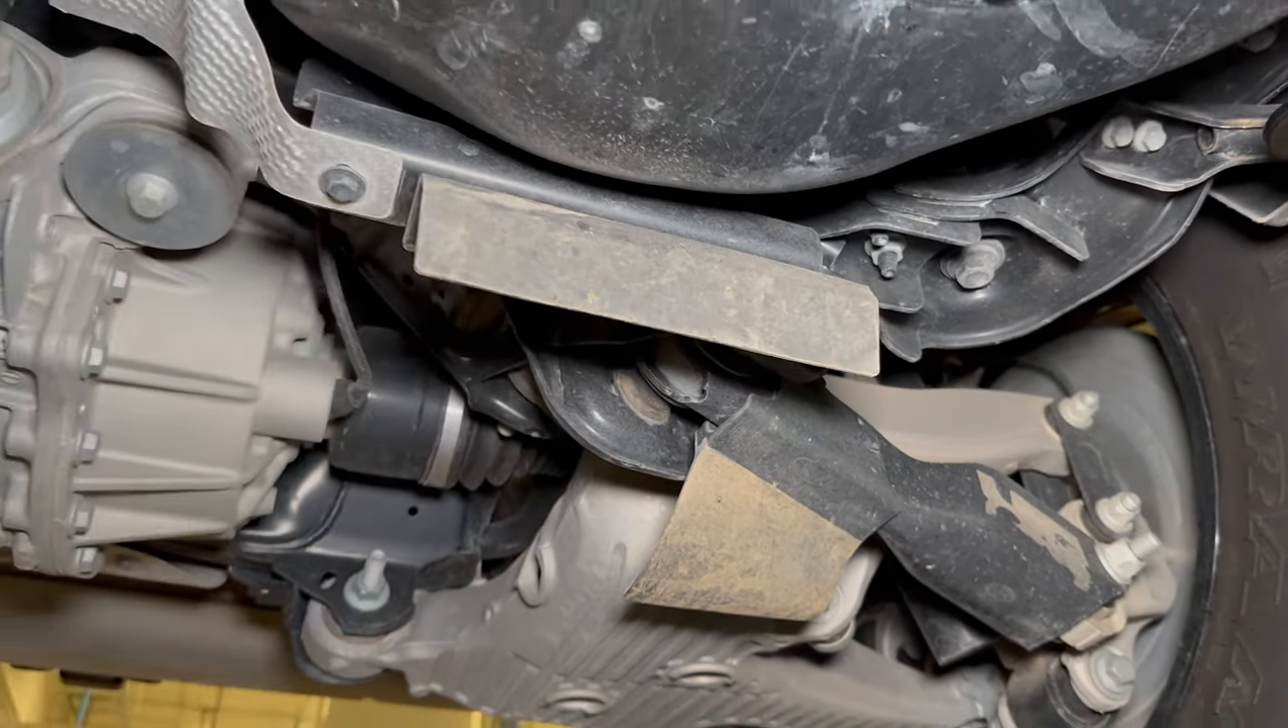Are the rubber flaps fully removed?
No.